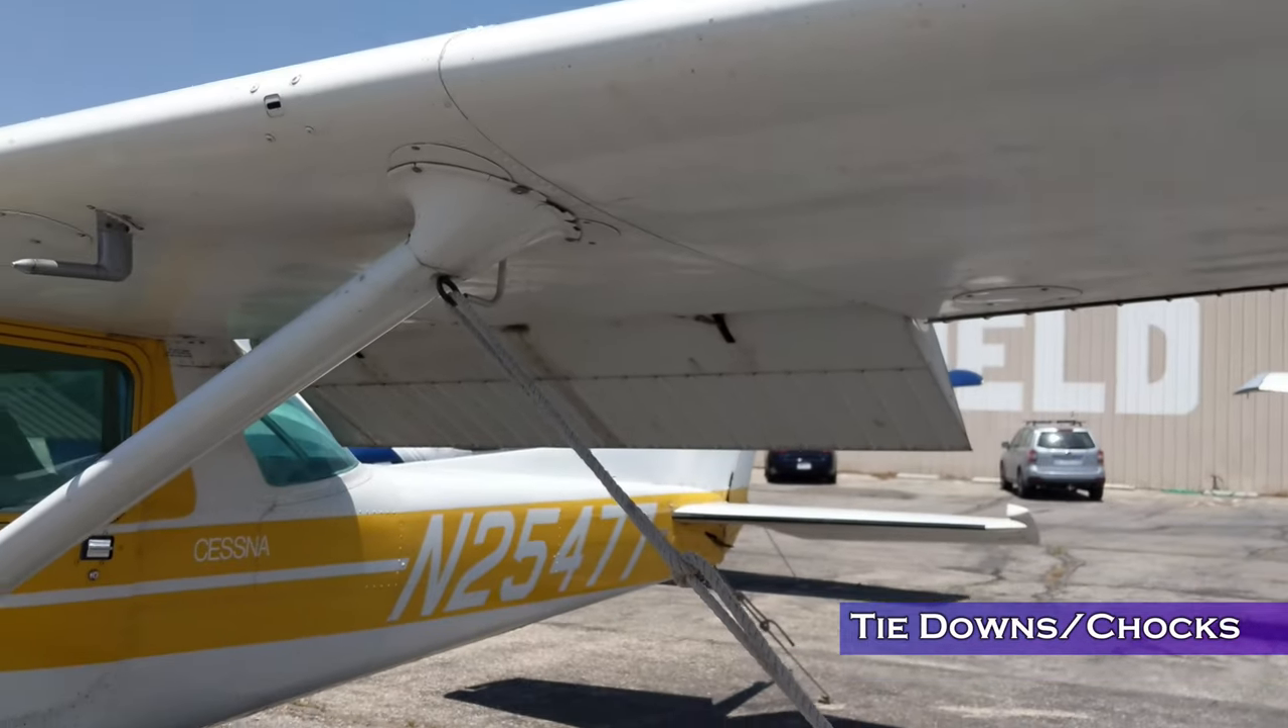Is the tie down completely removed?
No.